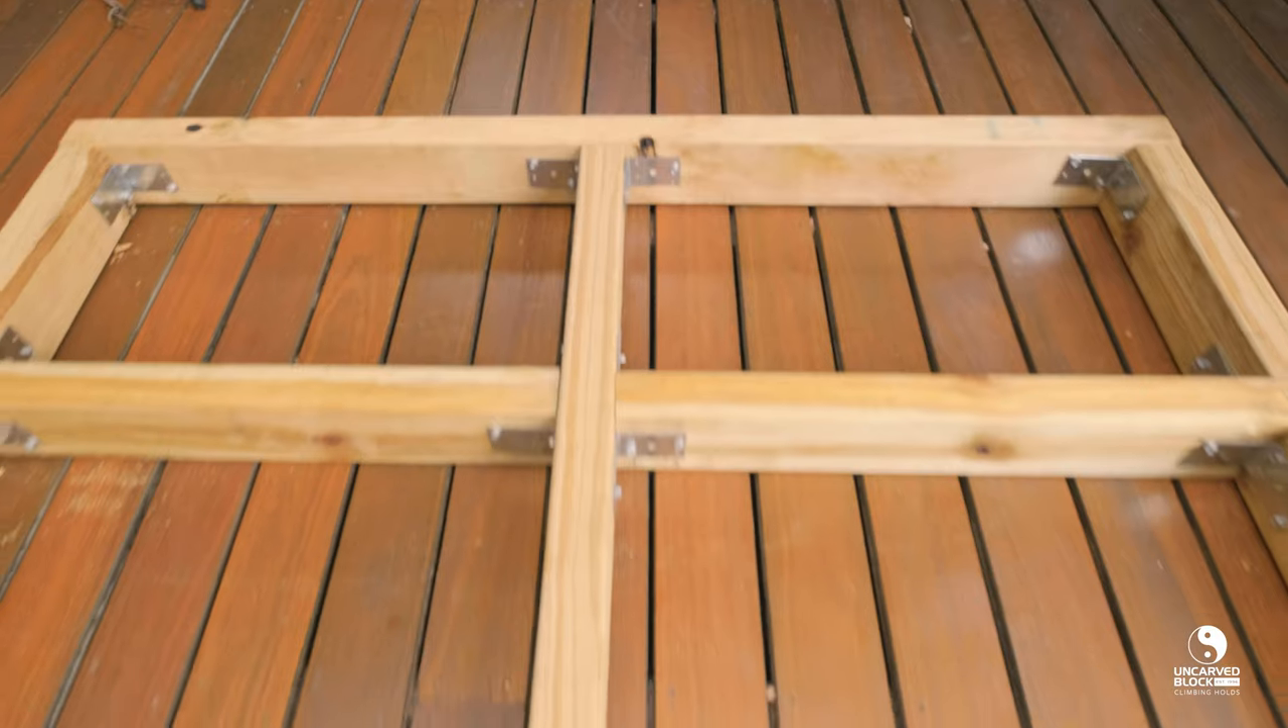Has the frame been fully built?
Yes.